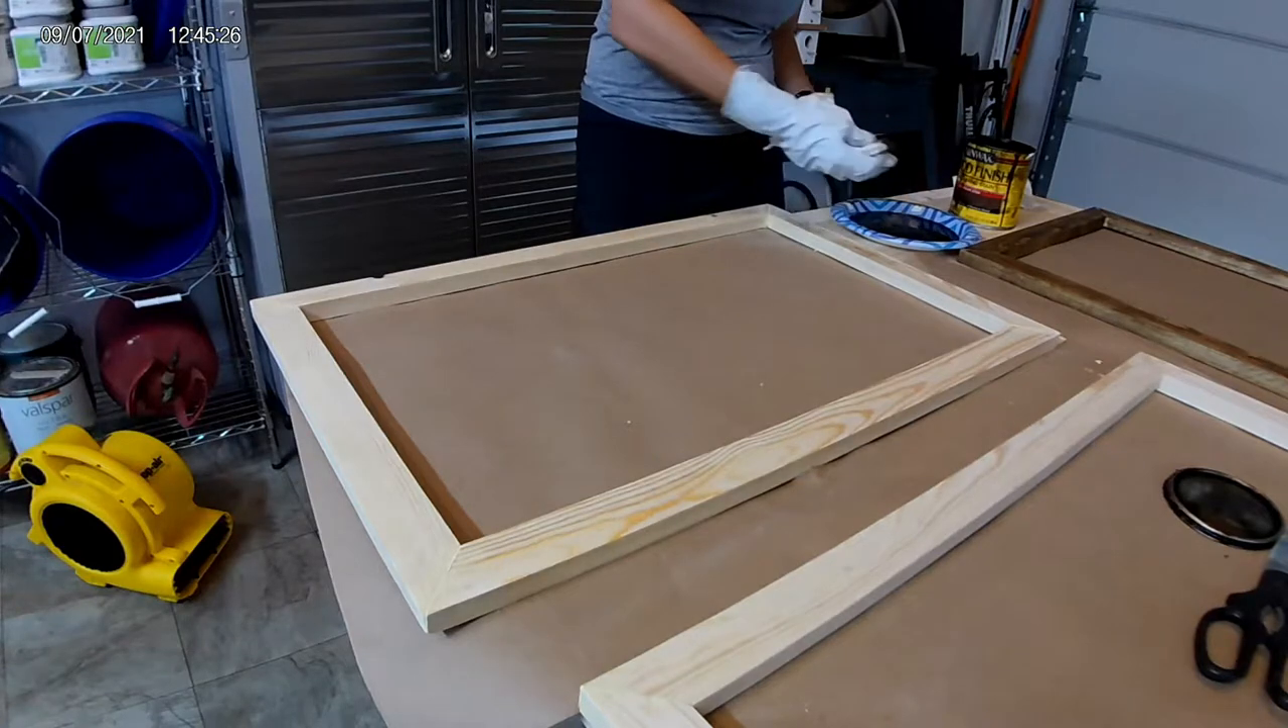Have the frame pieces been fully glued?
Yes.